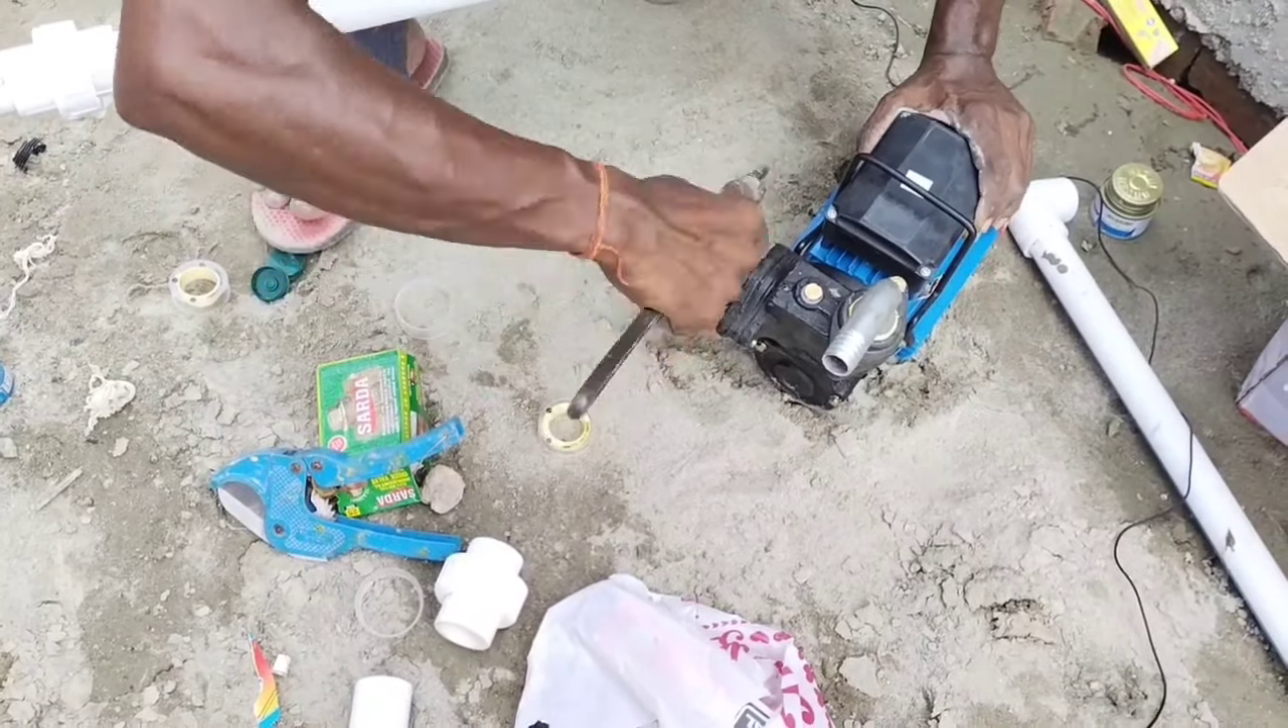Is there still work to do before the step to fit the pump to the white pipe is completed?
Yes.